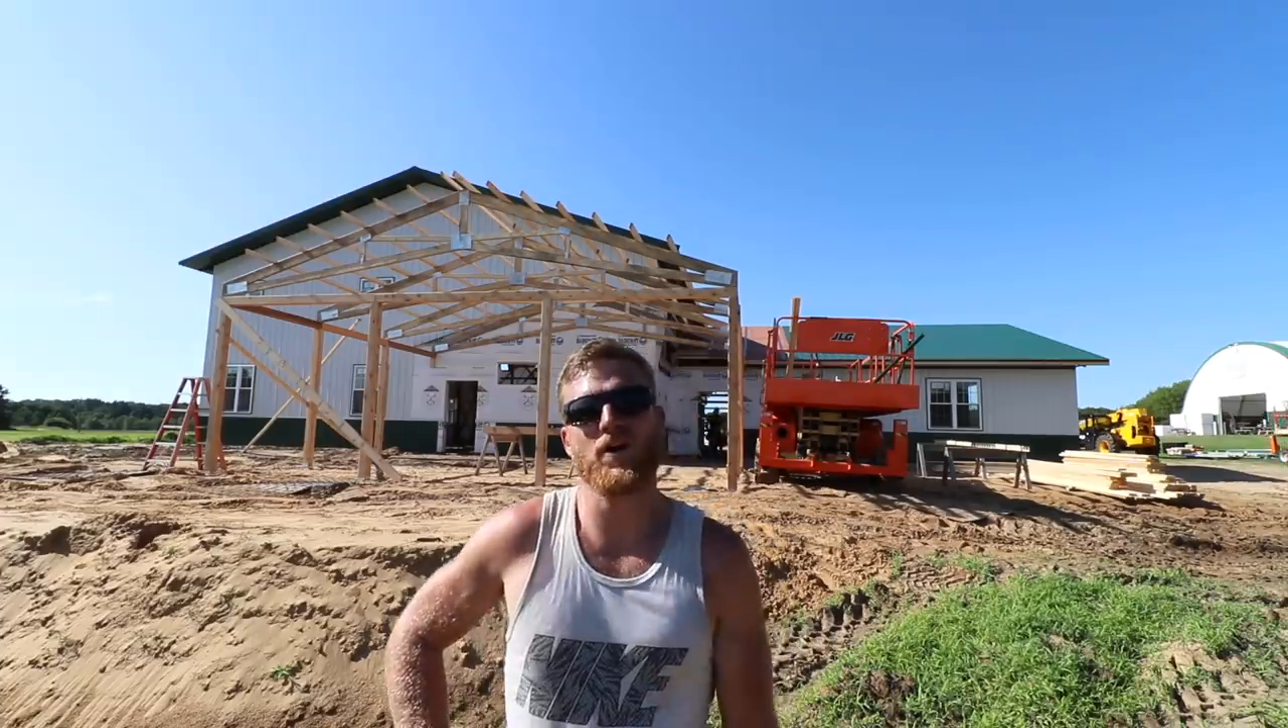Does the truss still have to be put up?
No.